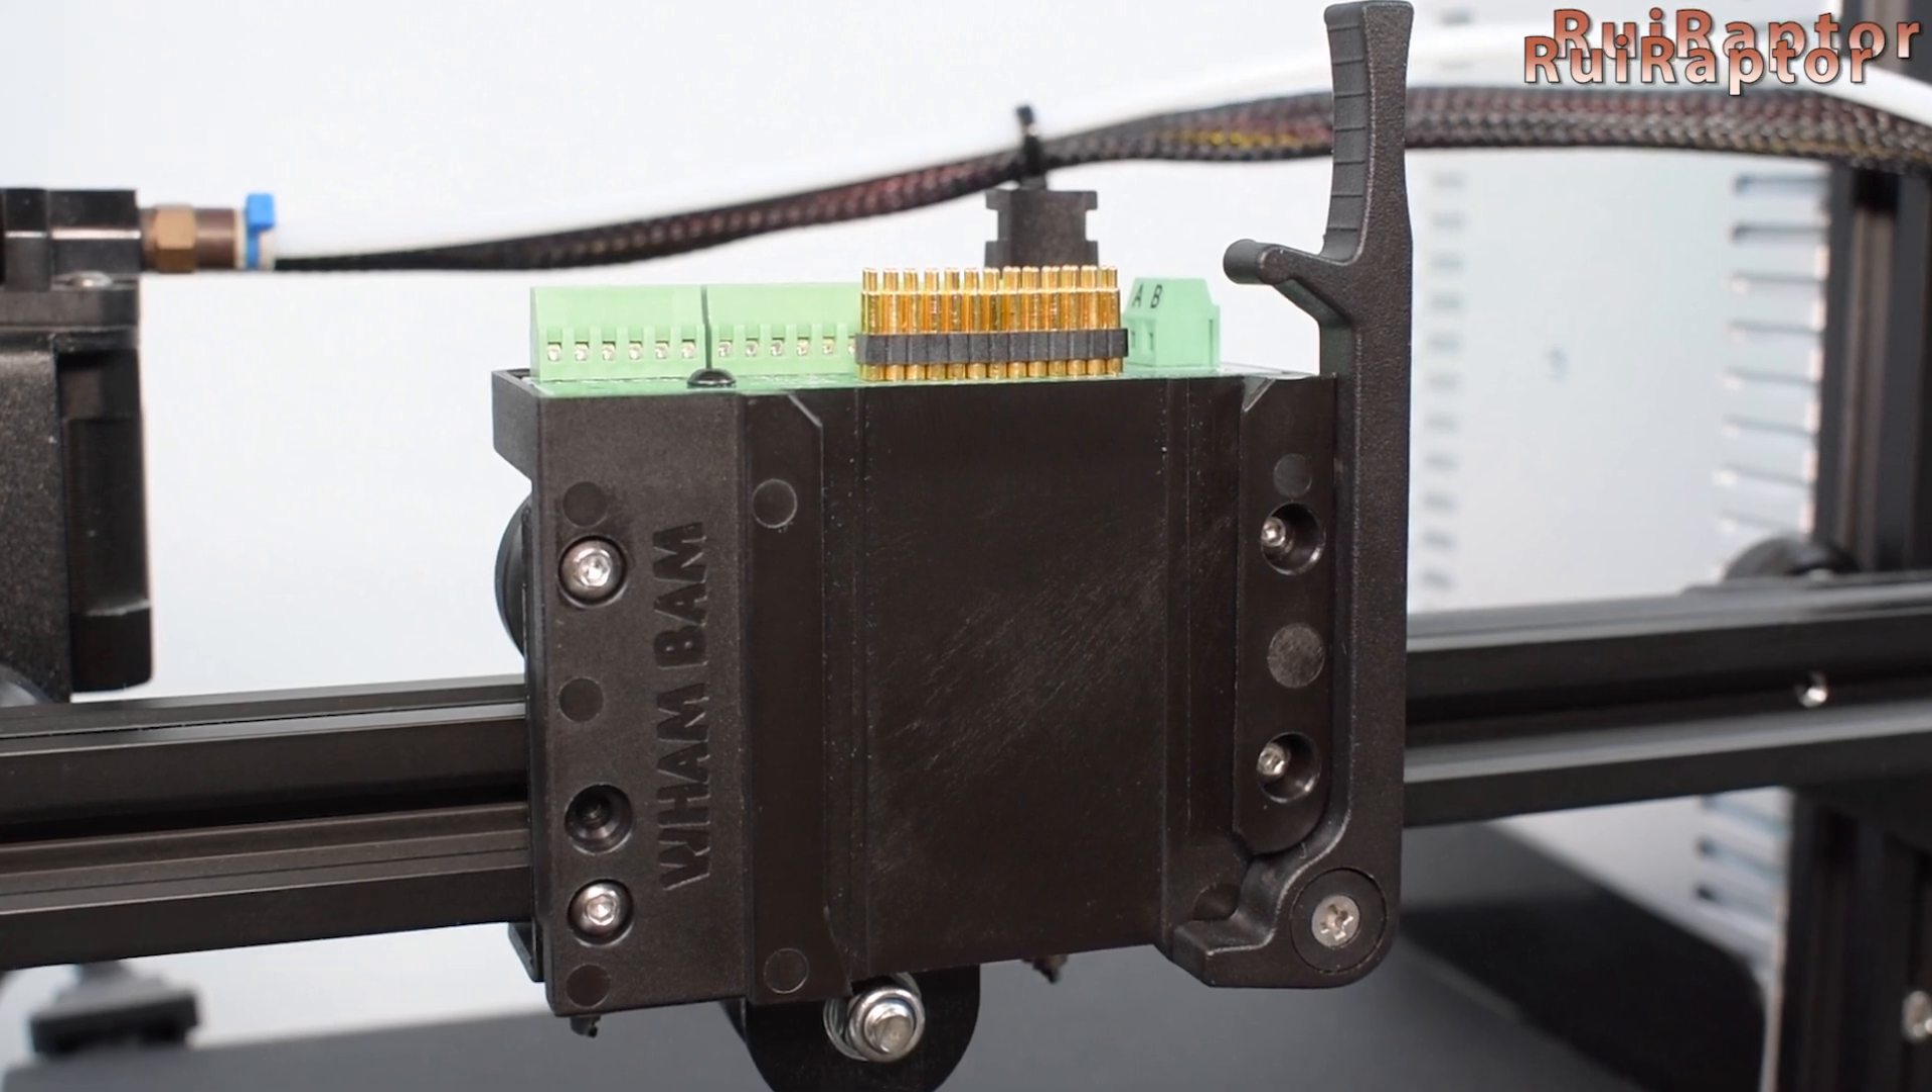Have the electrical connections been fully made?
No.